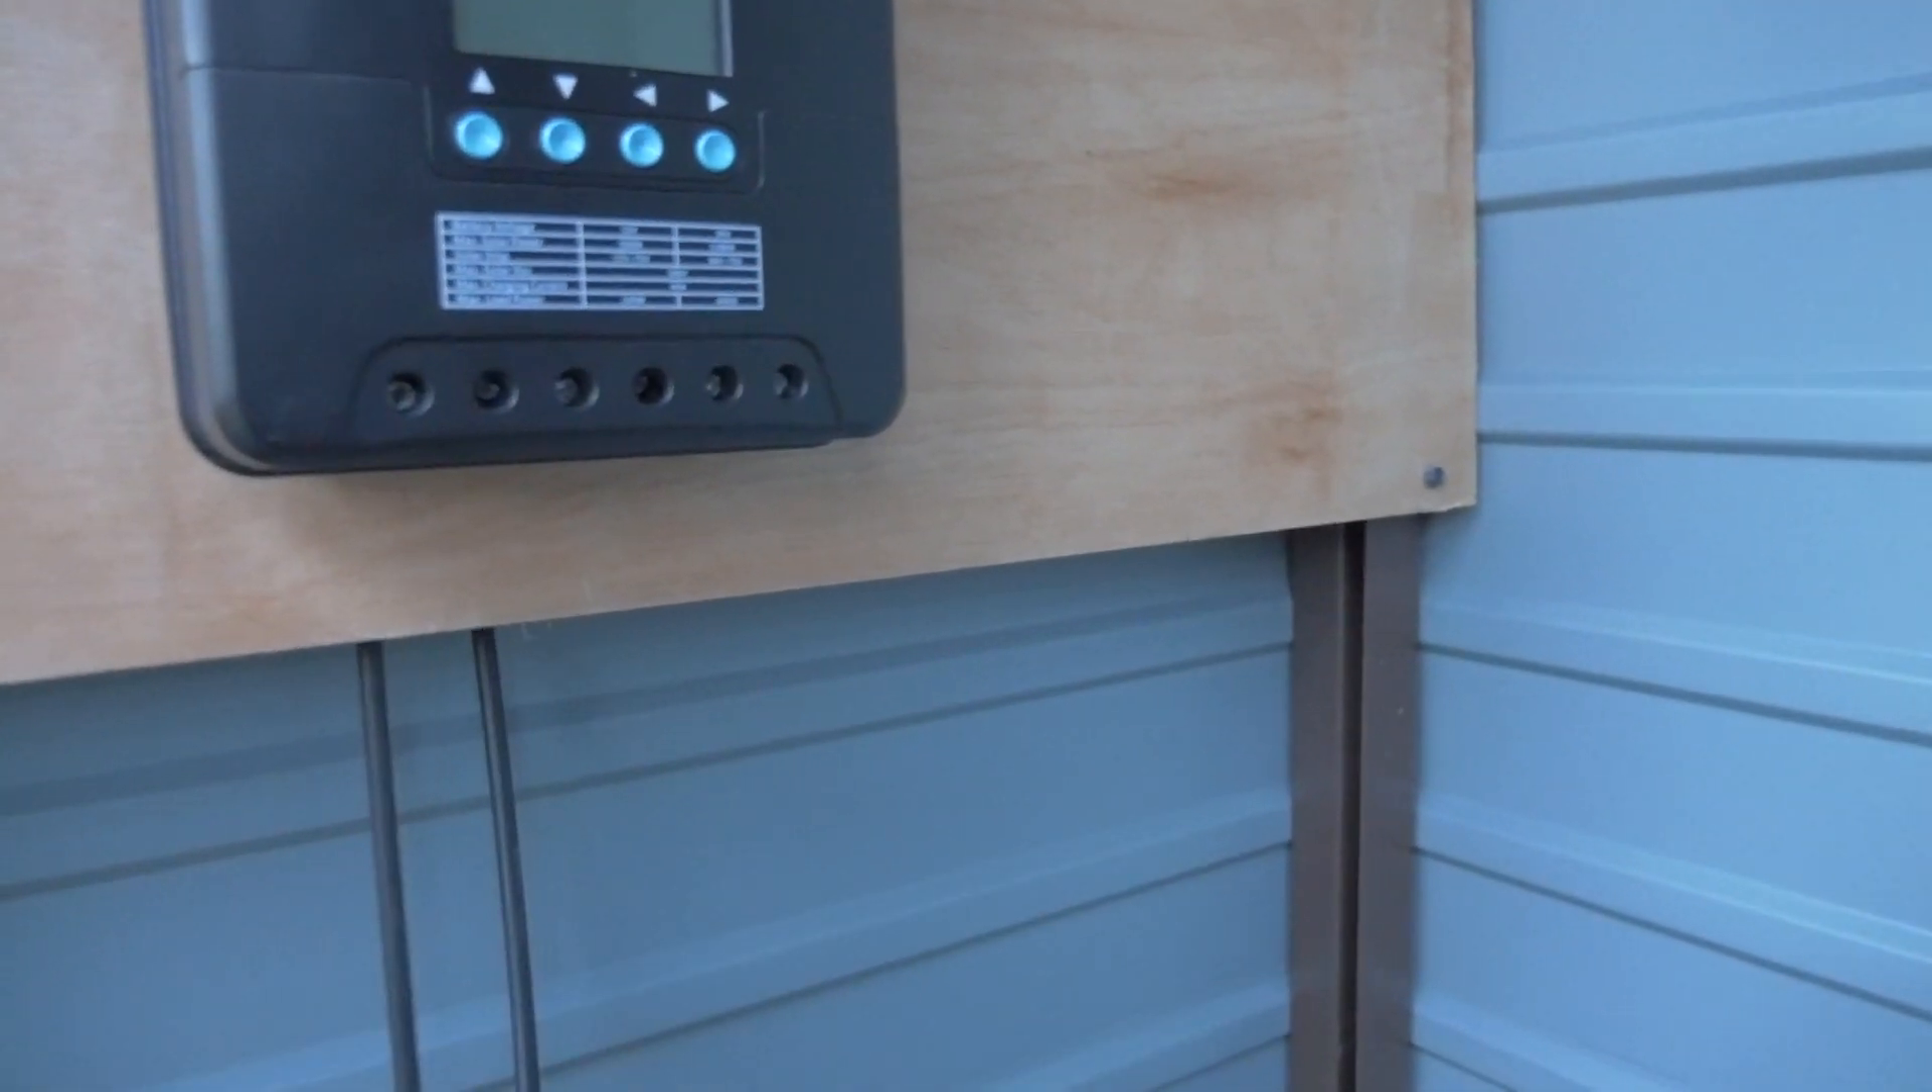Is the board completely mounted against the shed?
Yes.